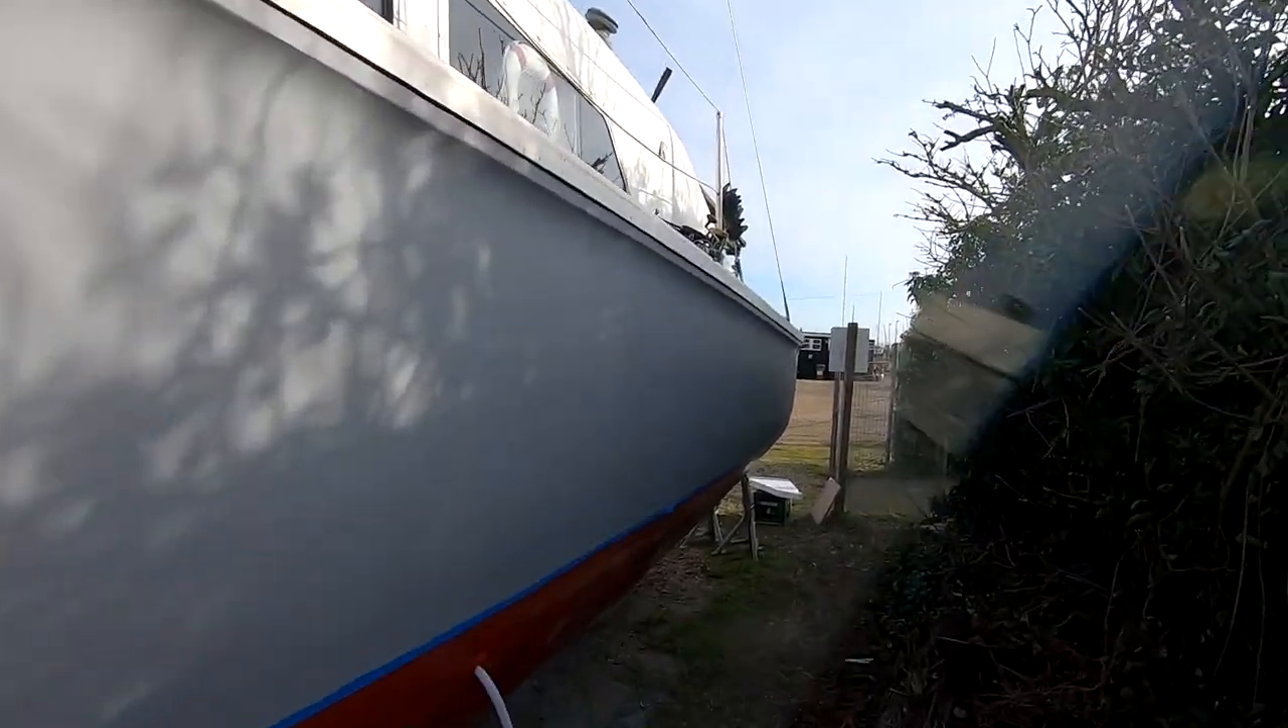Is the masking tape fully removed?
No.